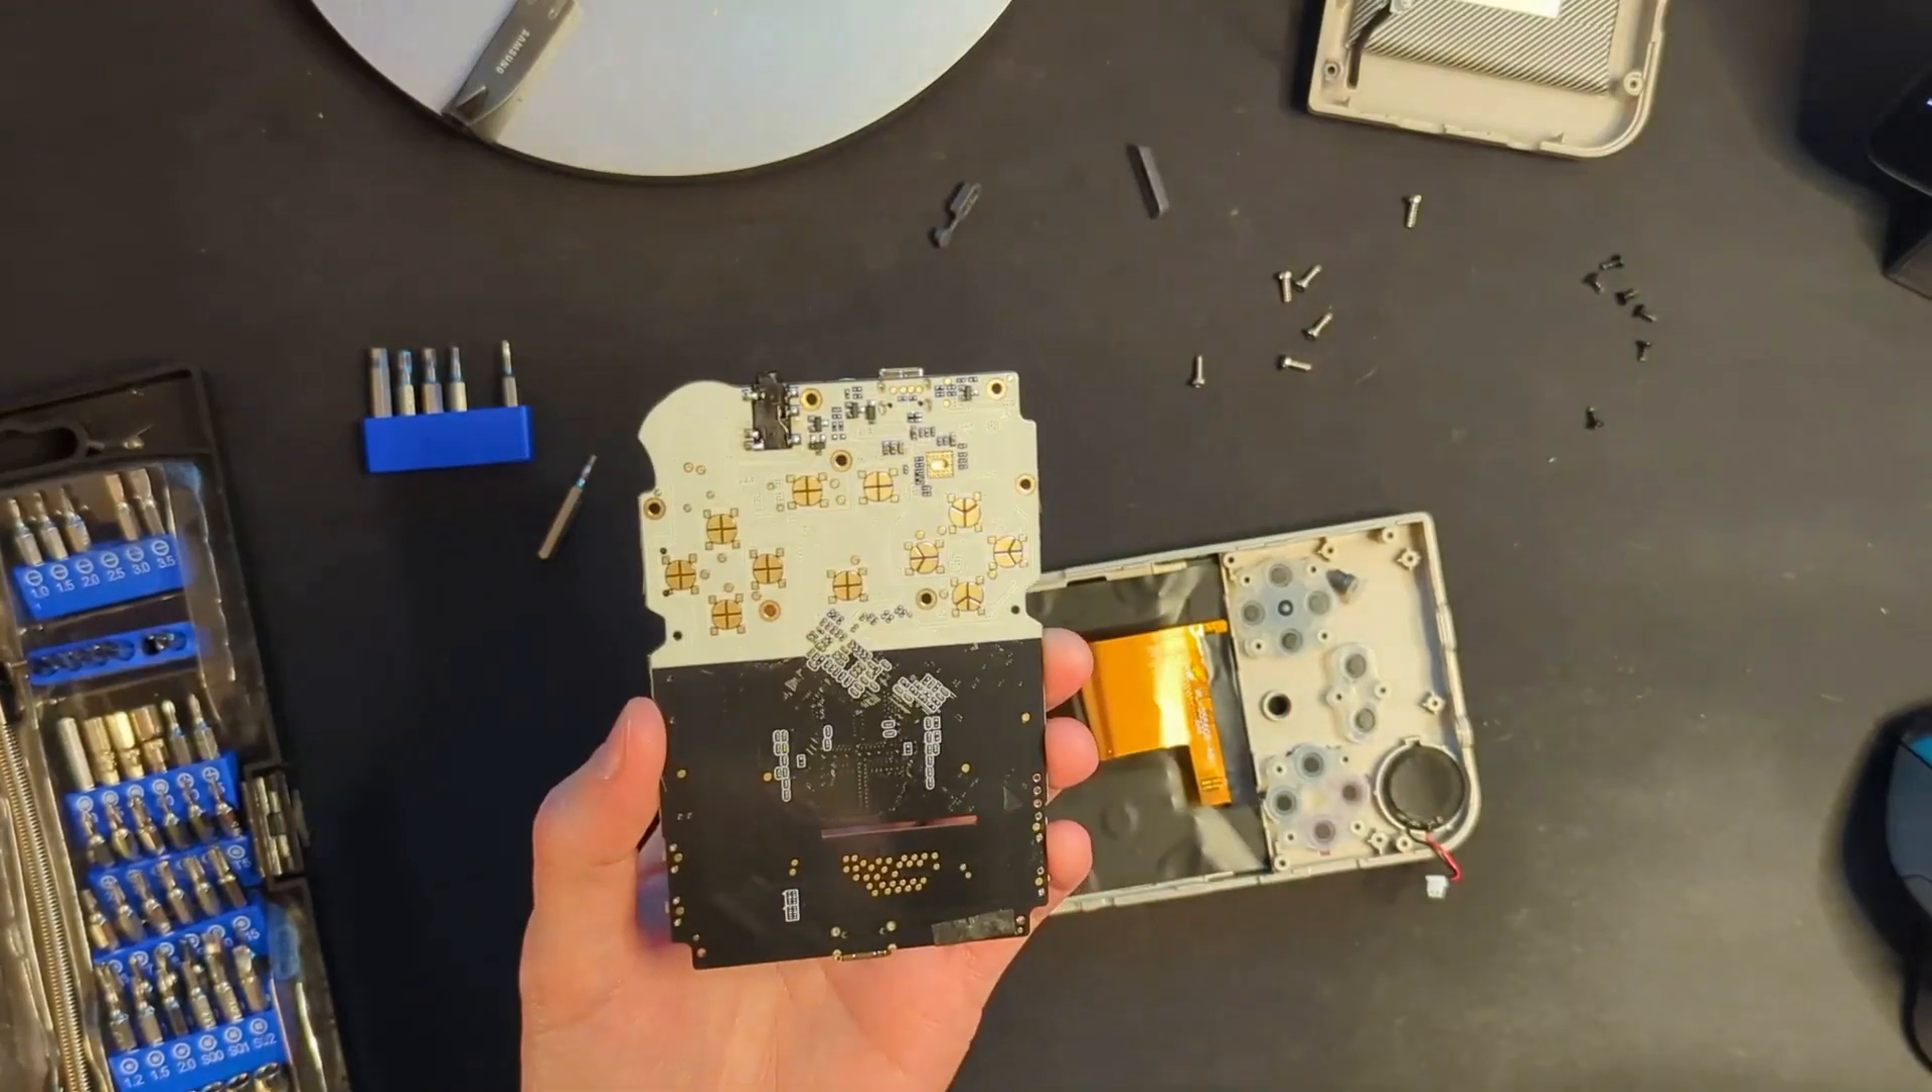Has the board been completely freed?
Yes.